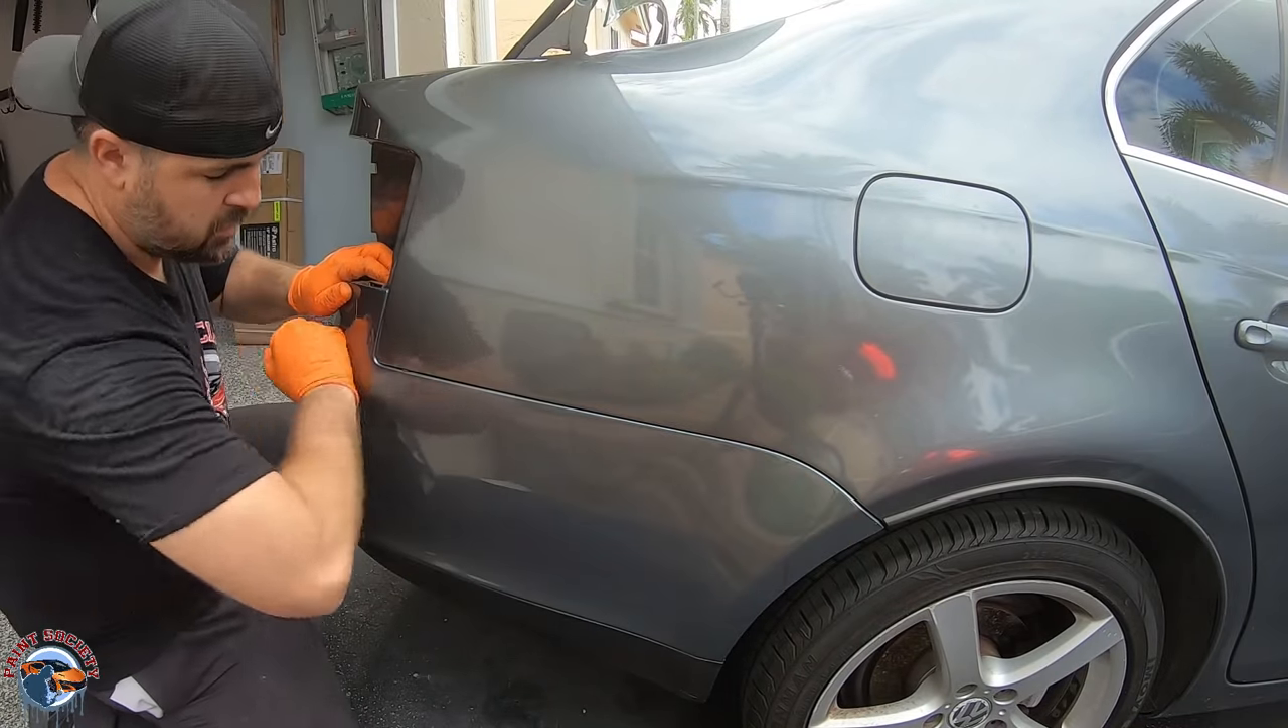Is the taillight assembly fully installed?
No.